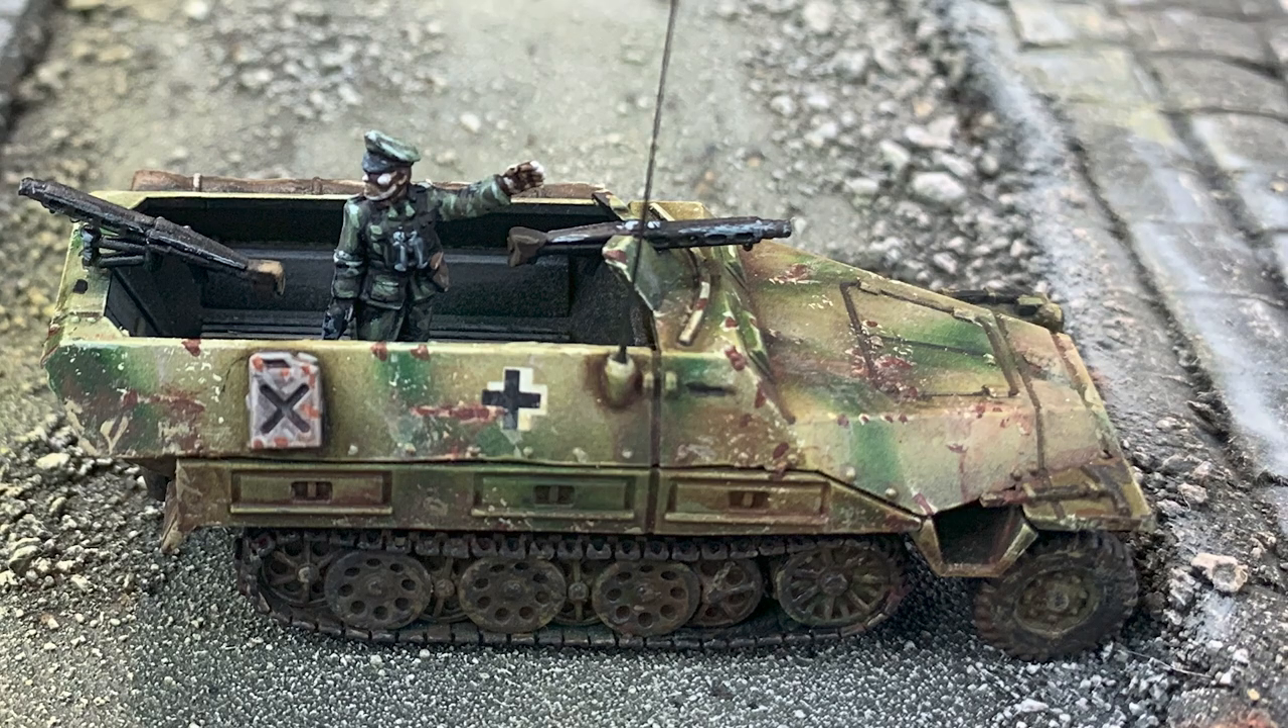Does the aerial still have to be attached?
No.